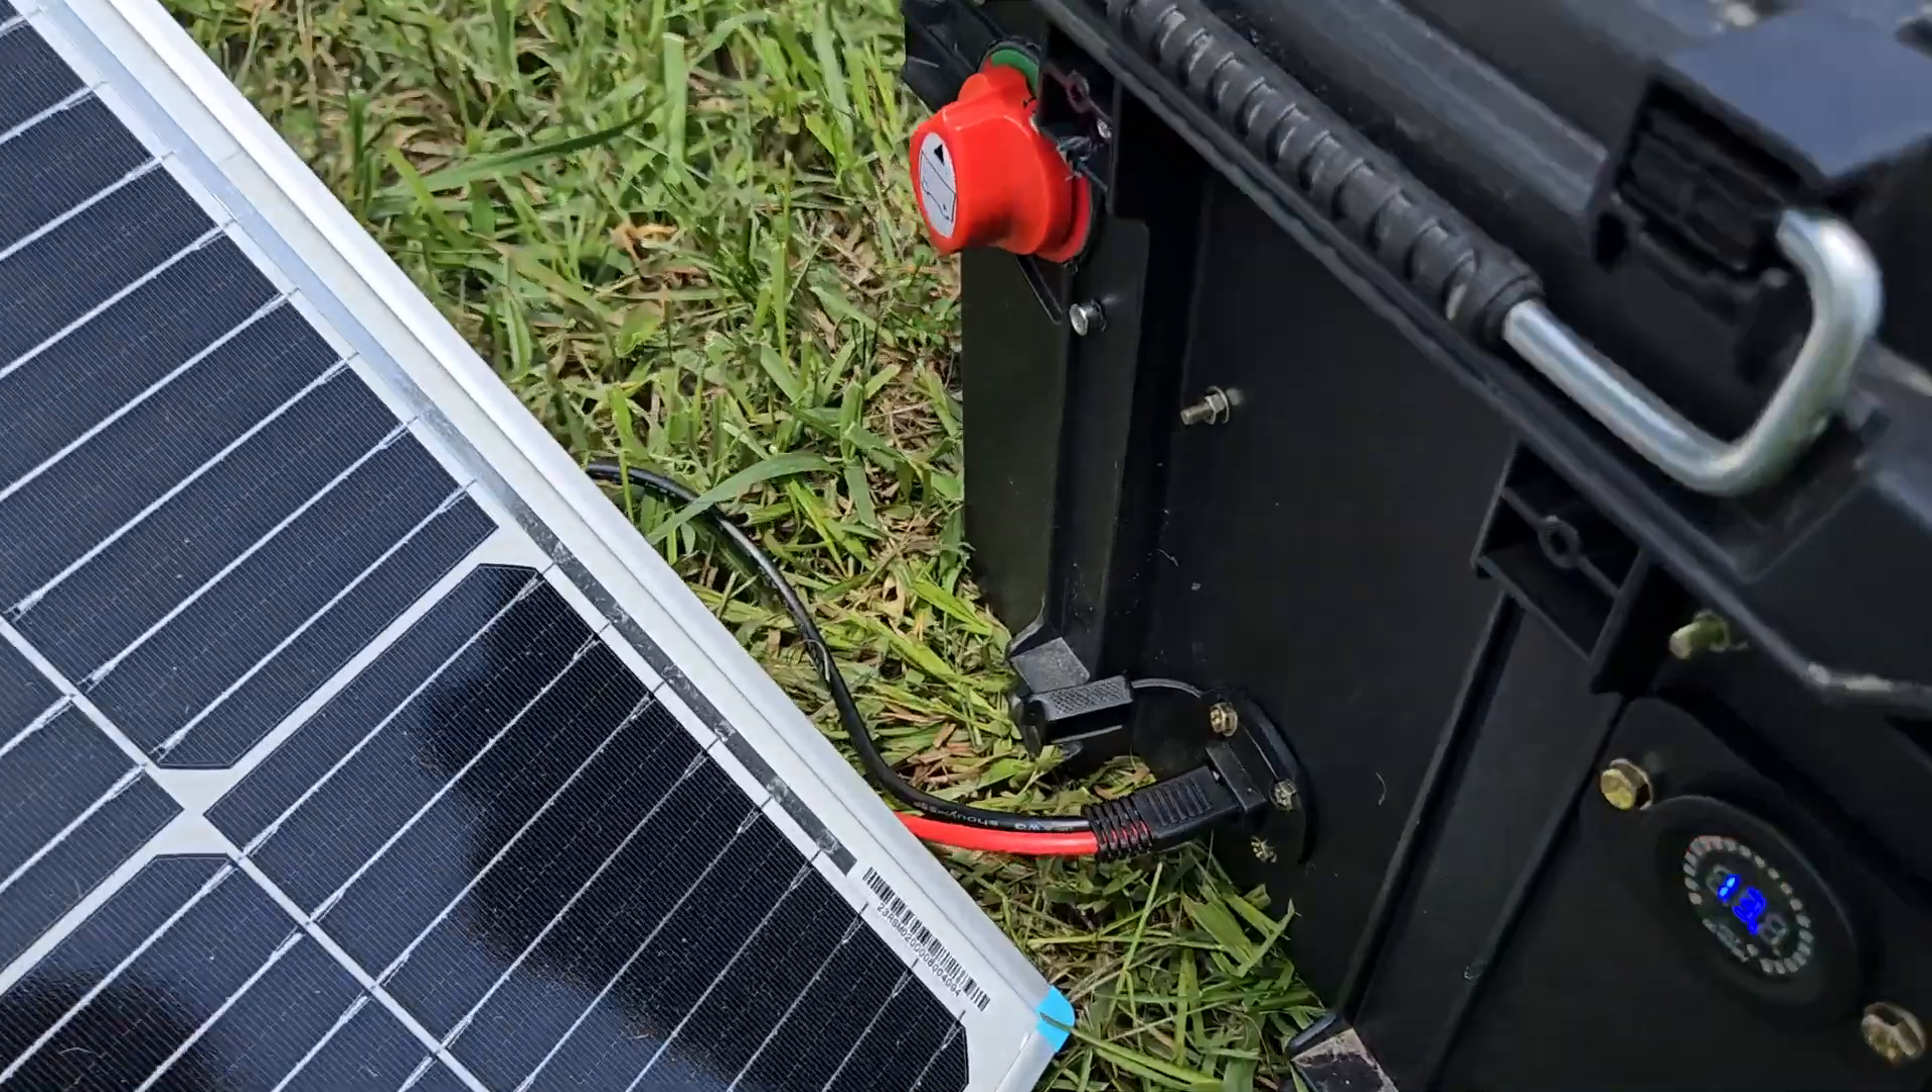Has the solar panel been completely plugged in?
Yes.